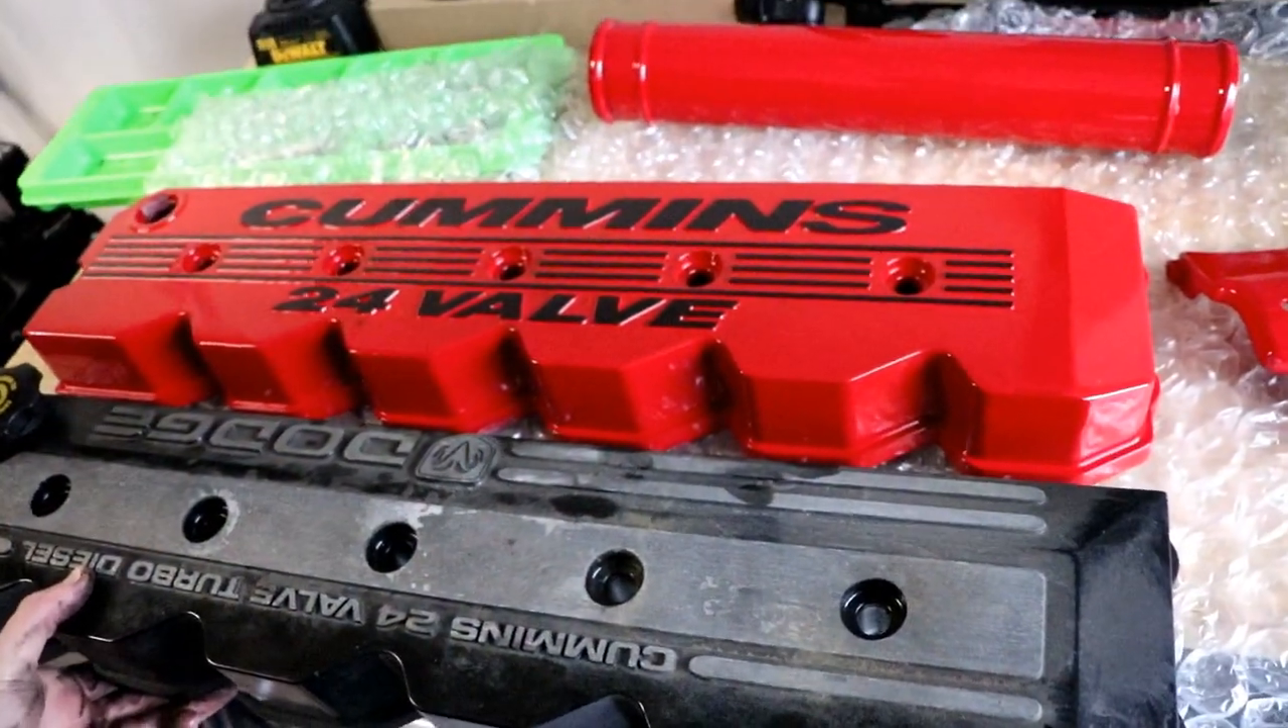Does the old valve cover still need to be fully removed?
No.